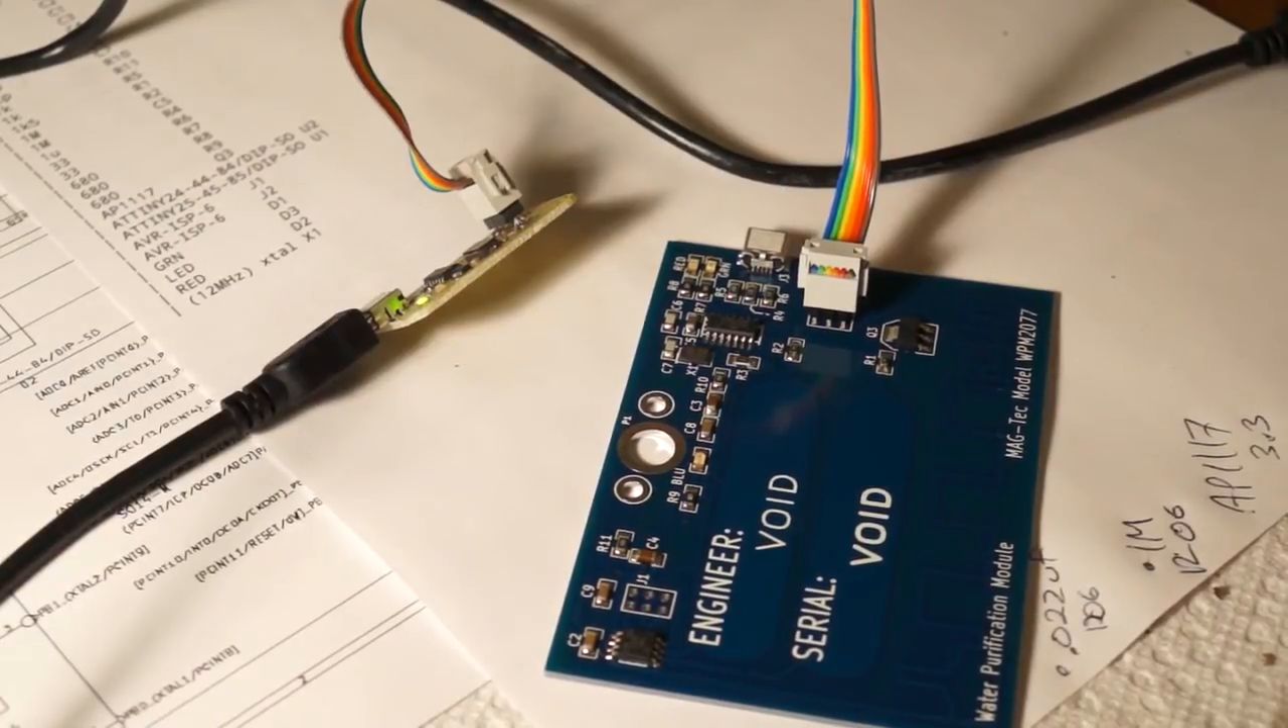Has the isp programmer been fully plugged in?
Yes.